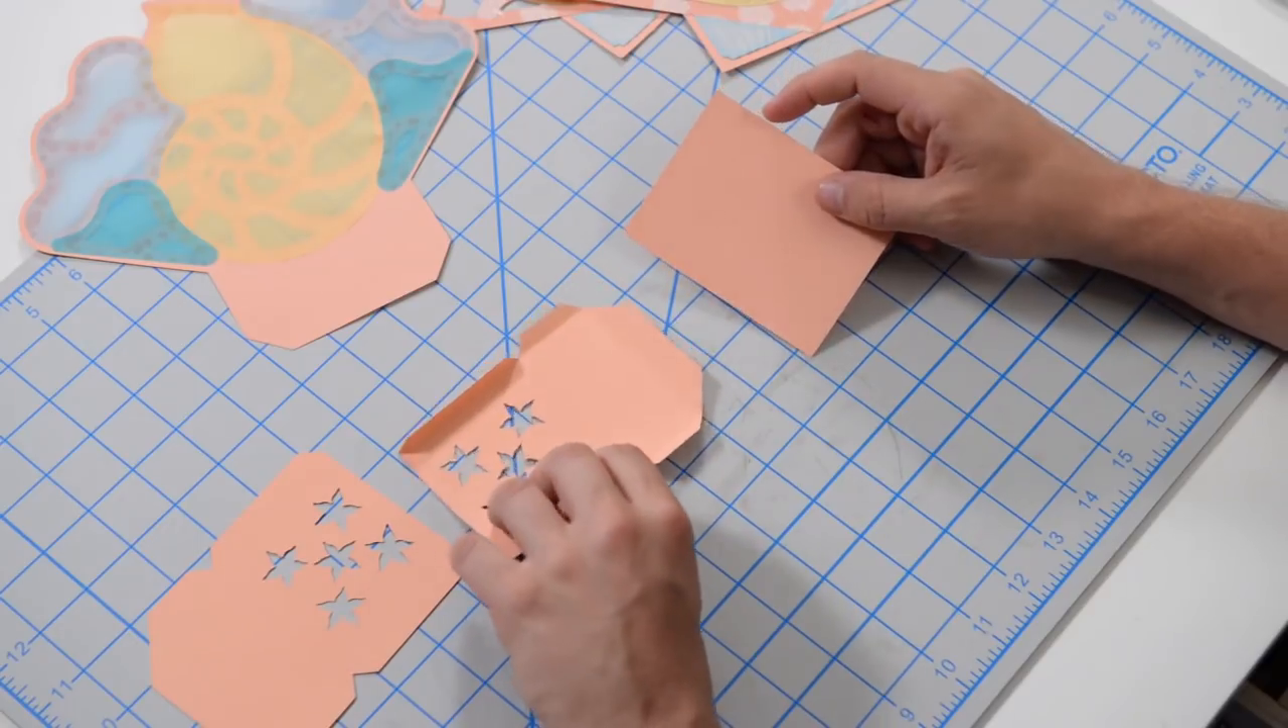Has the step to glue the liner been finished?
No.